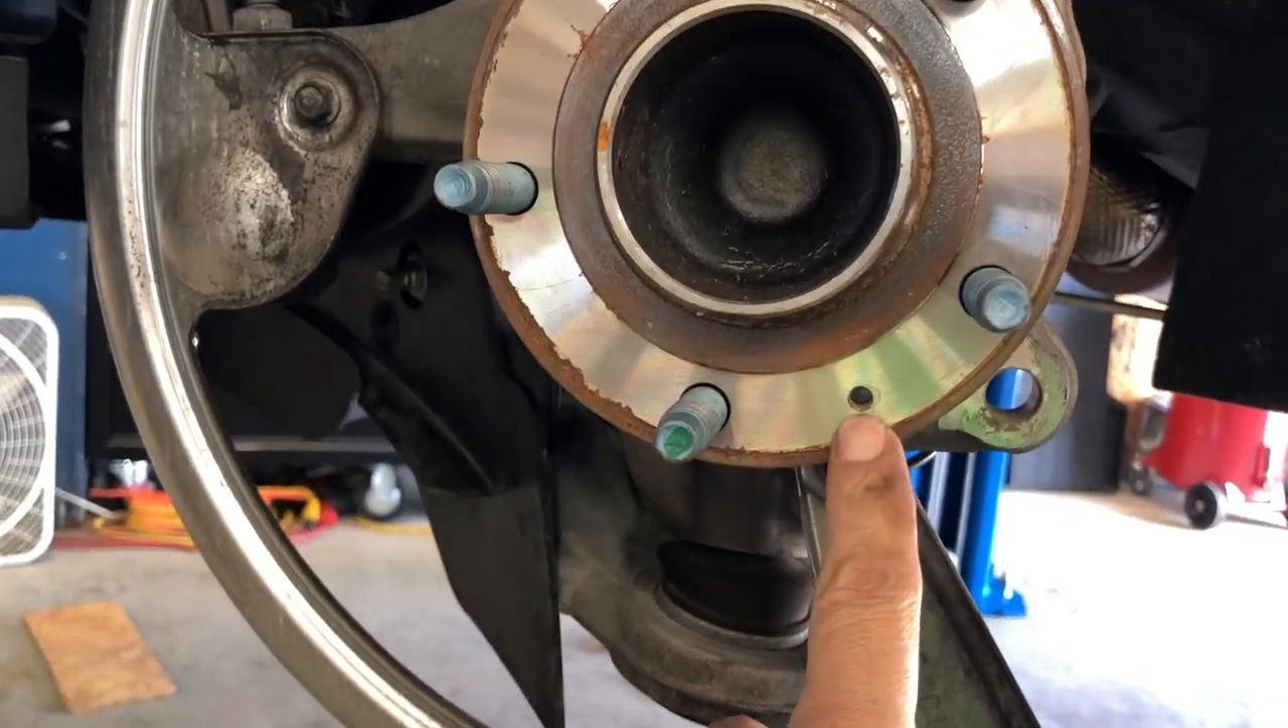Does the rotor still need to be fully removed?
No.